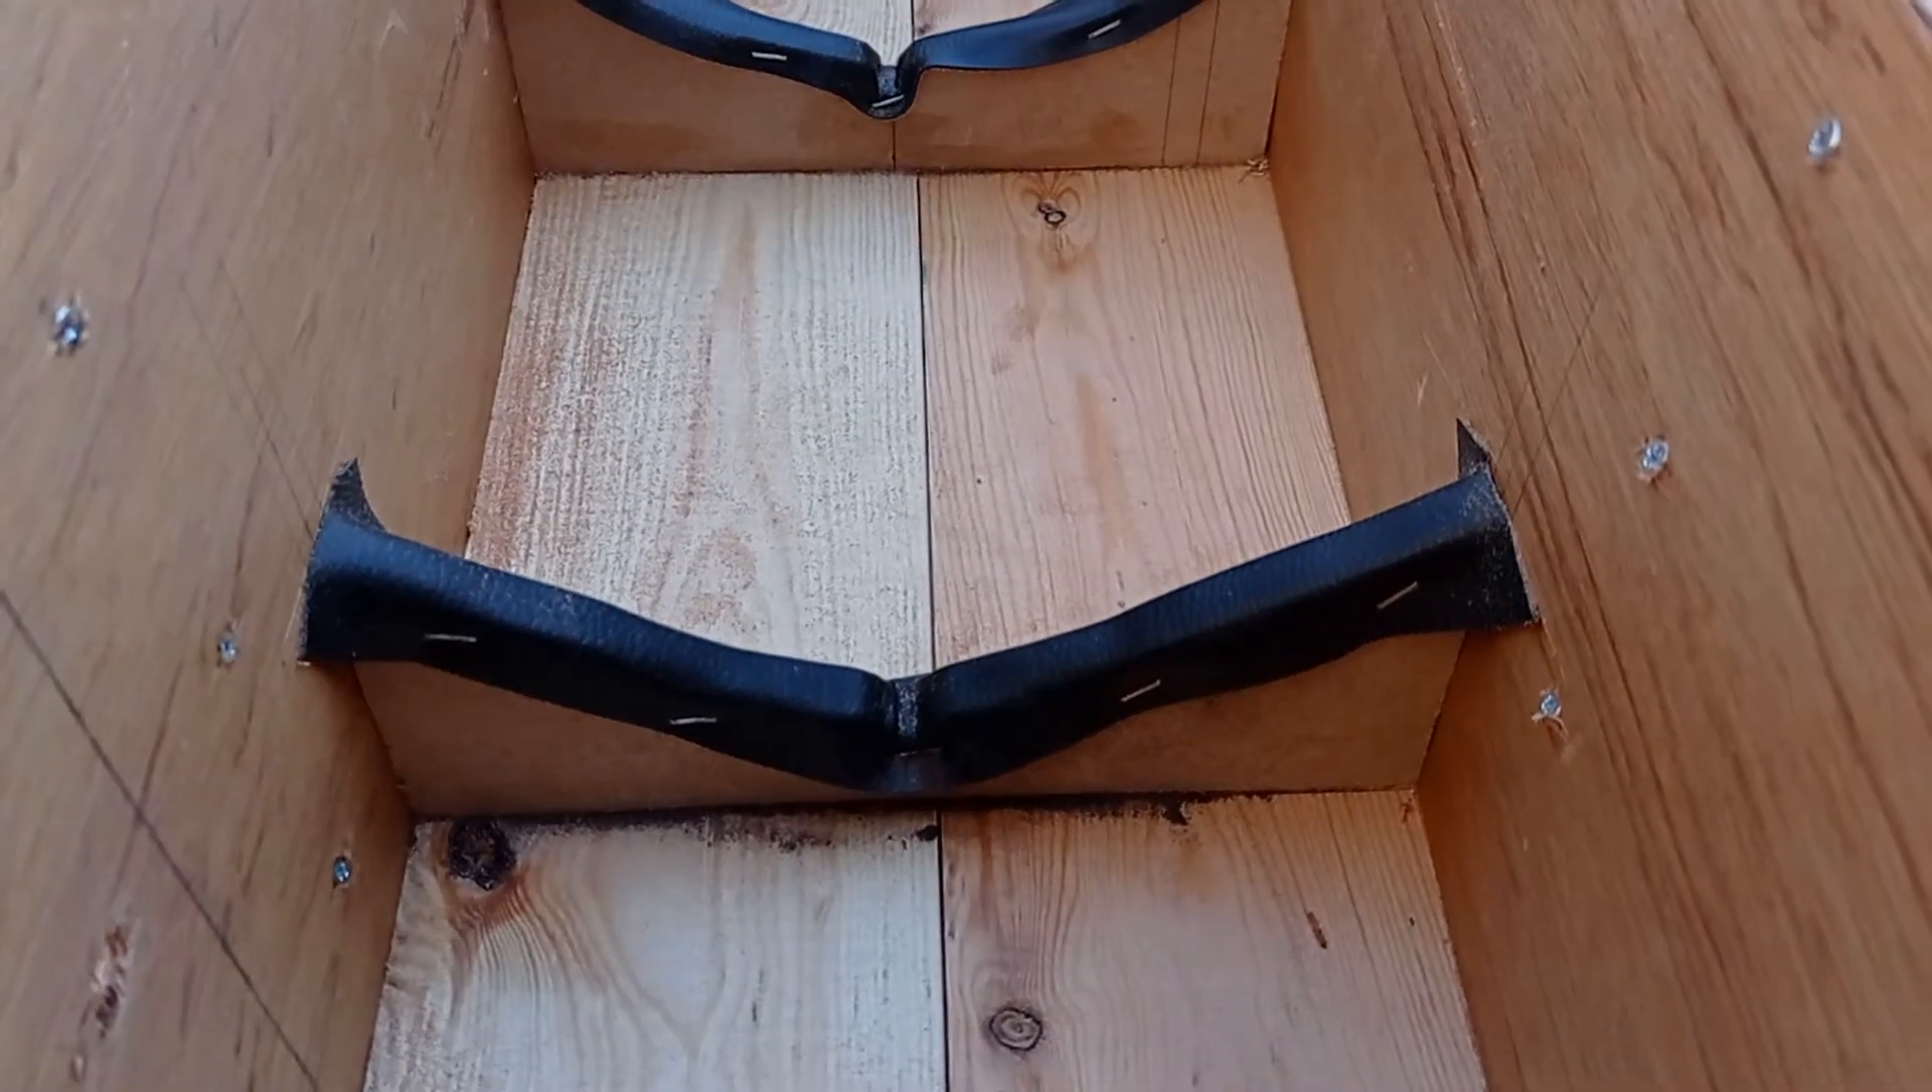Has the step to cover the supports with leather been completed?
Yes.